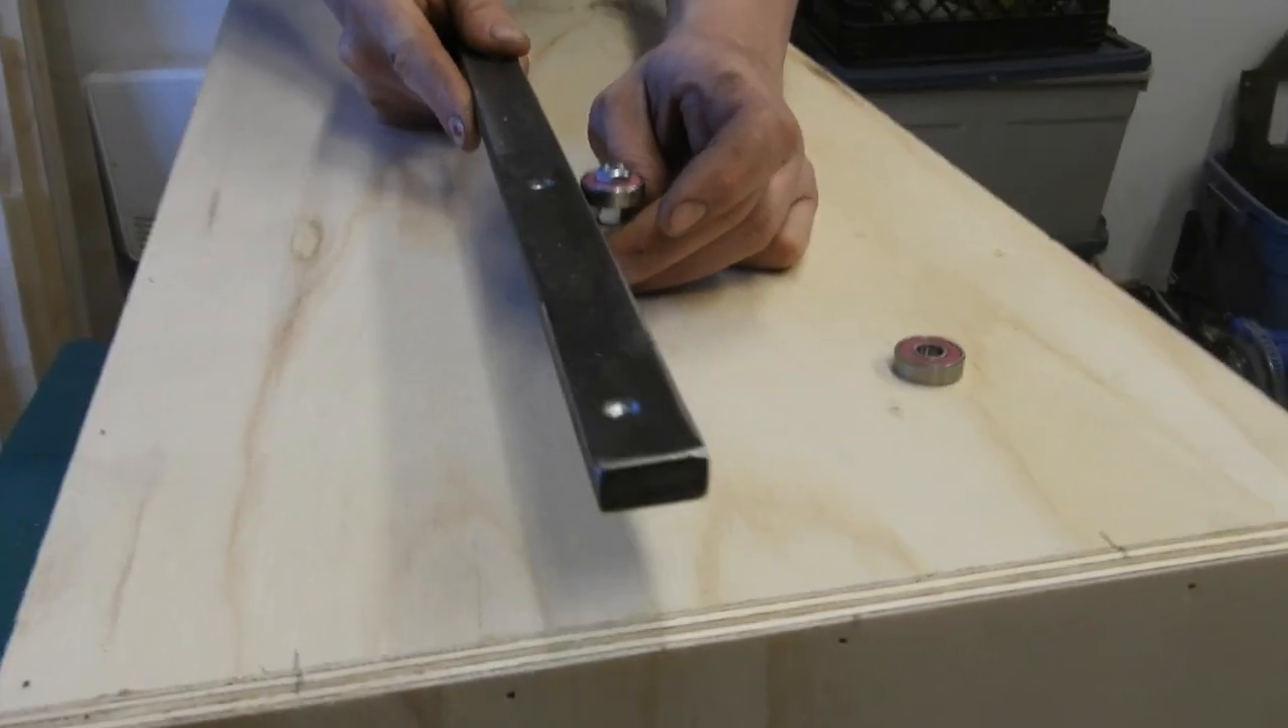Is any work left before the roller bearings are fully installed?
Yes.